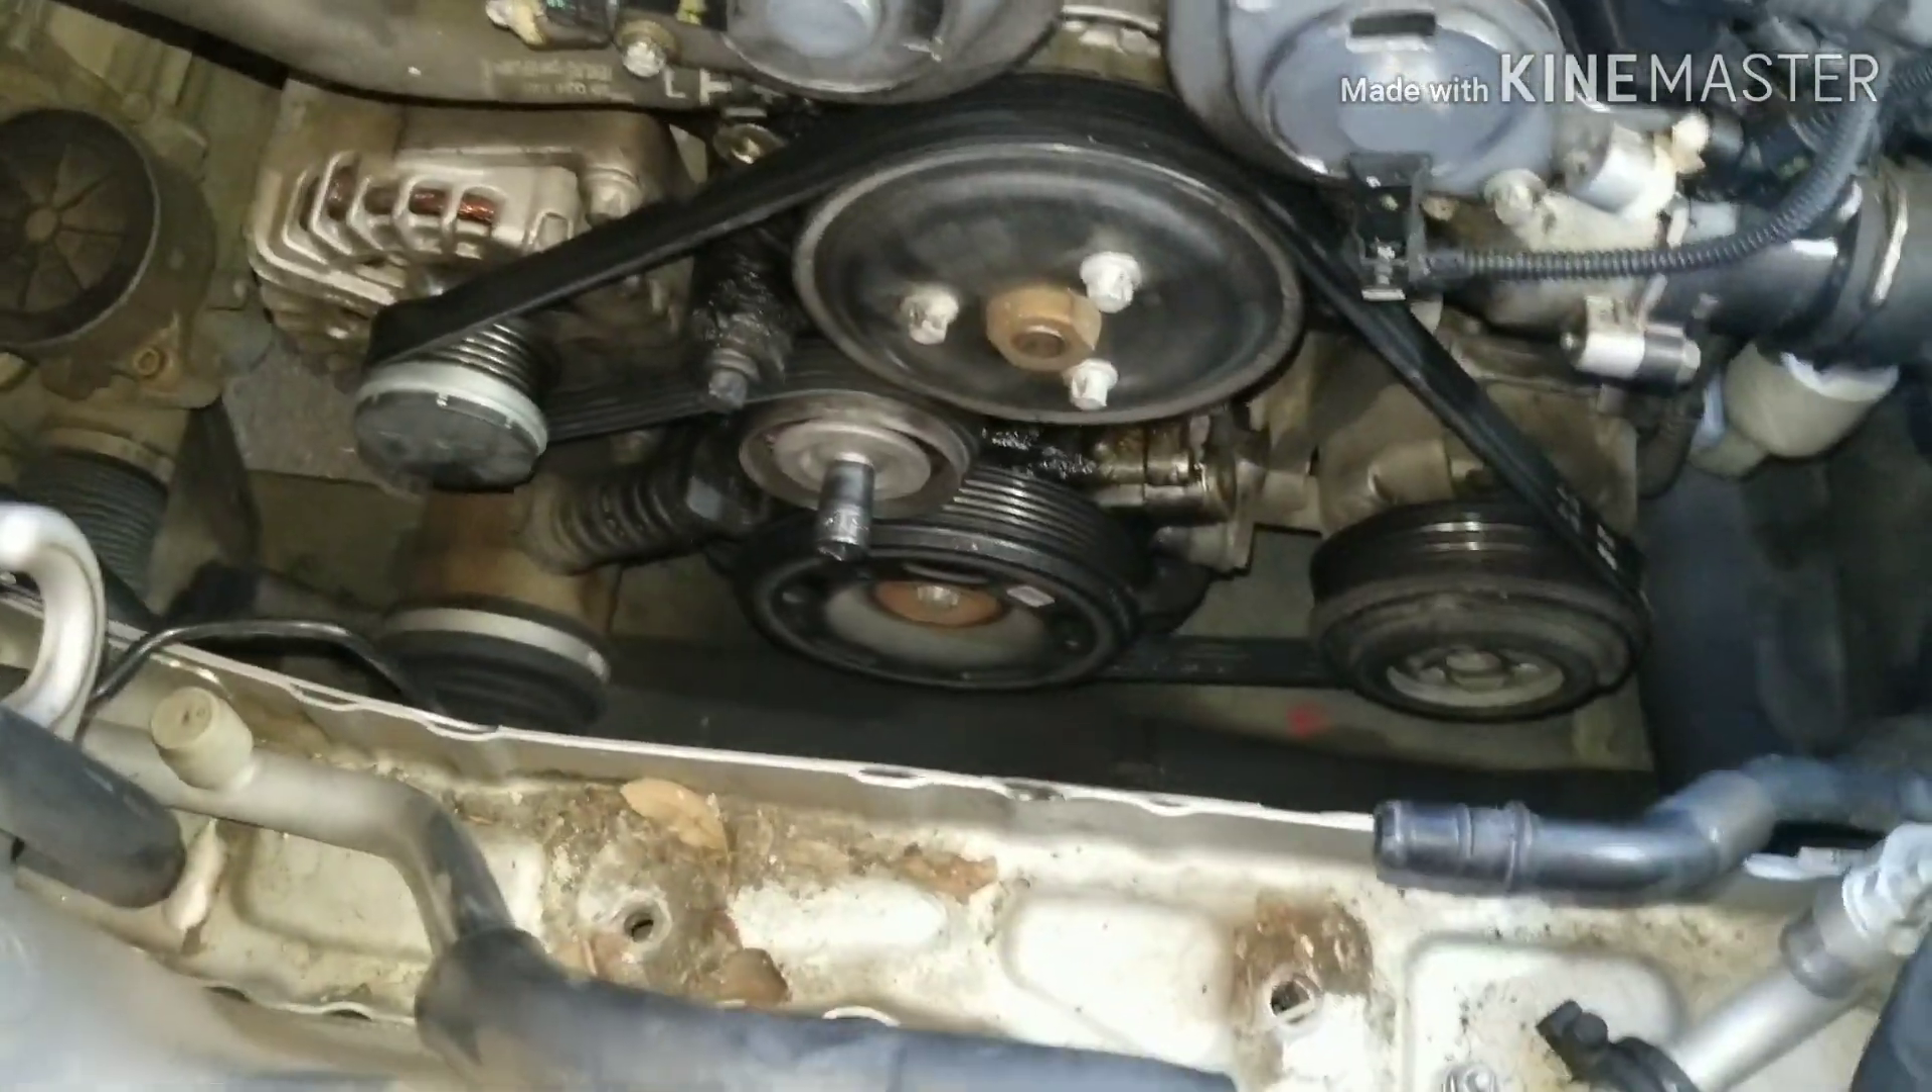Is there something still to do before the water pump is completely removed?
Yes.